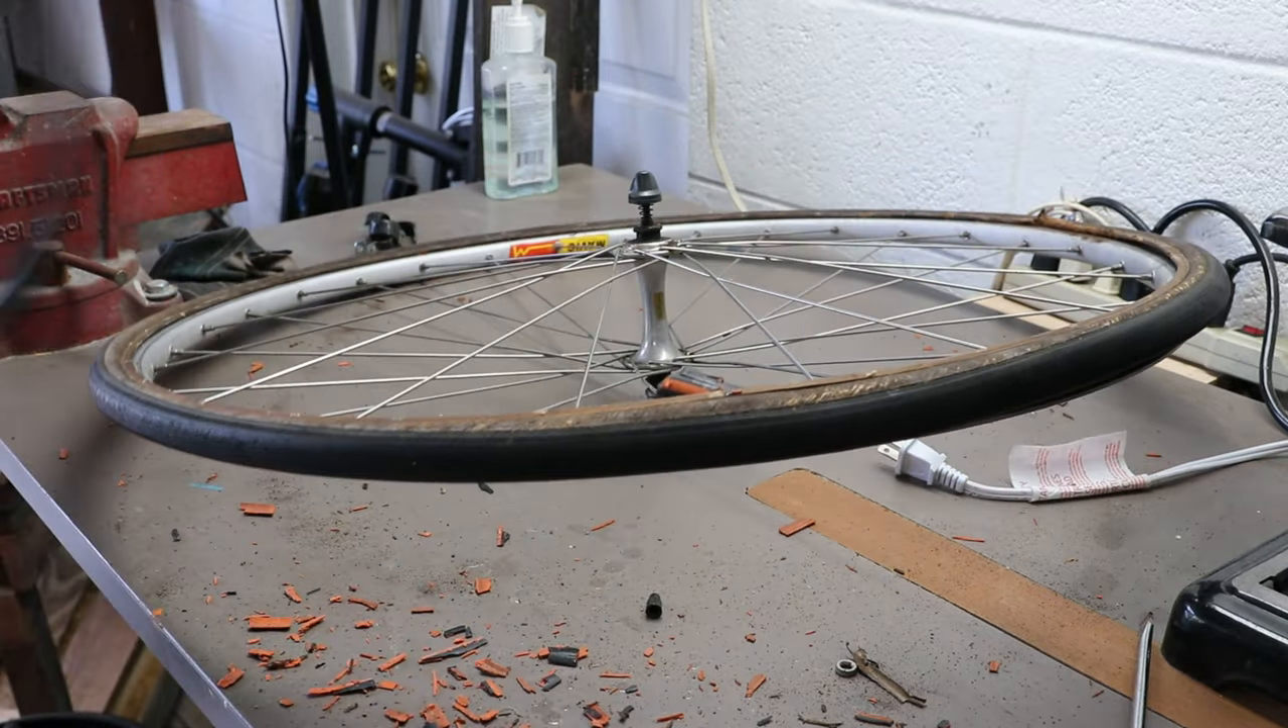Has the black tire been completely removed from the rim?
No.